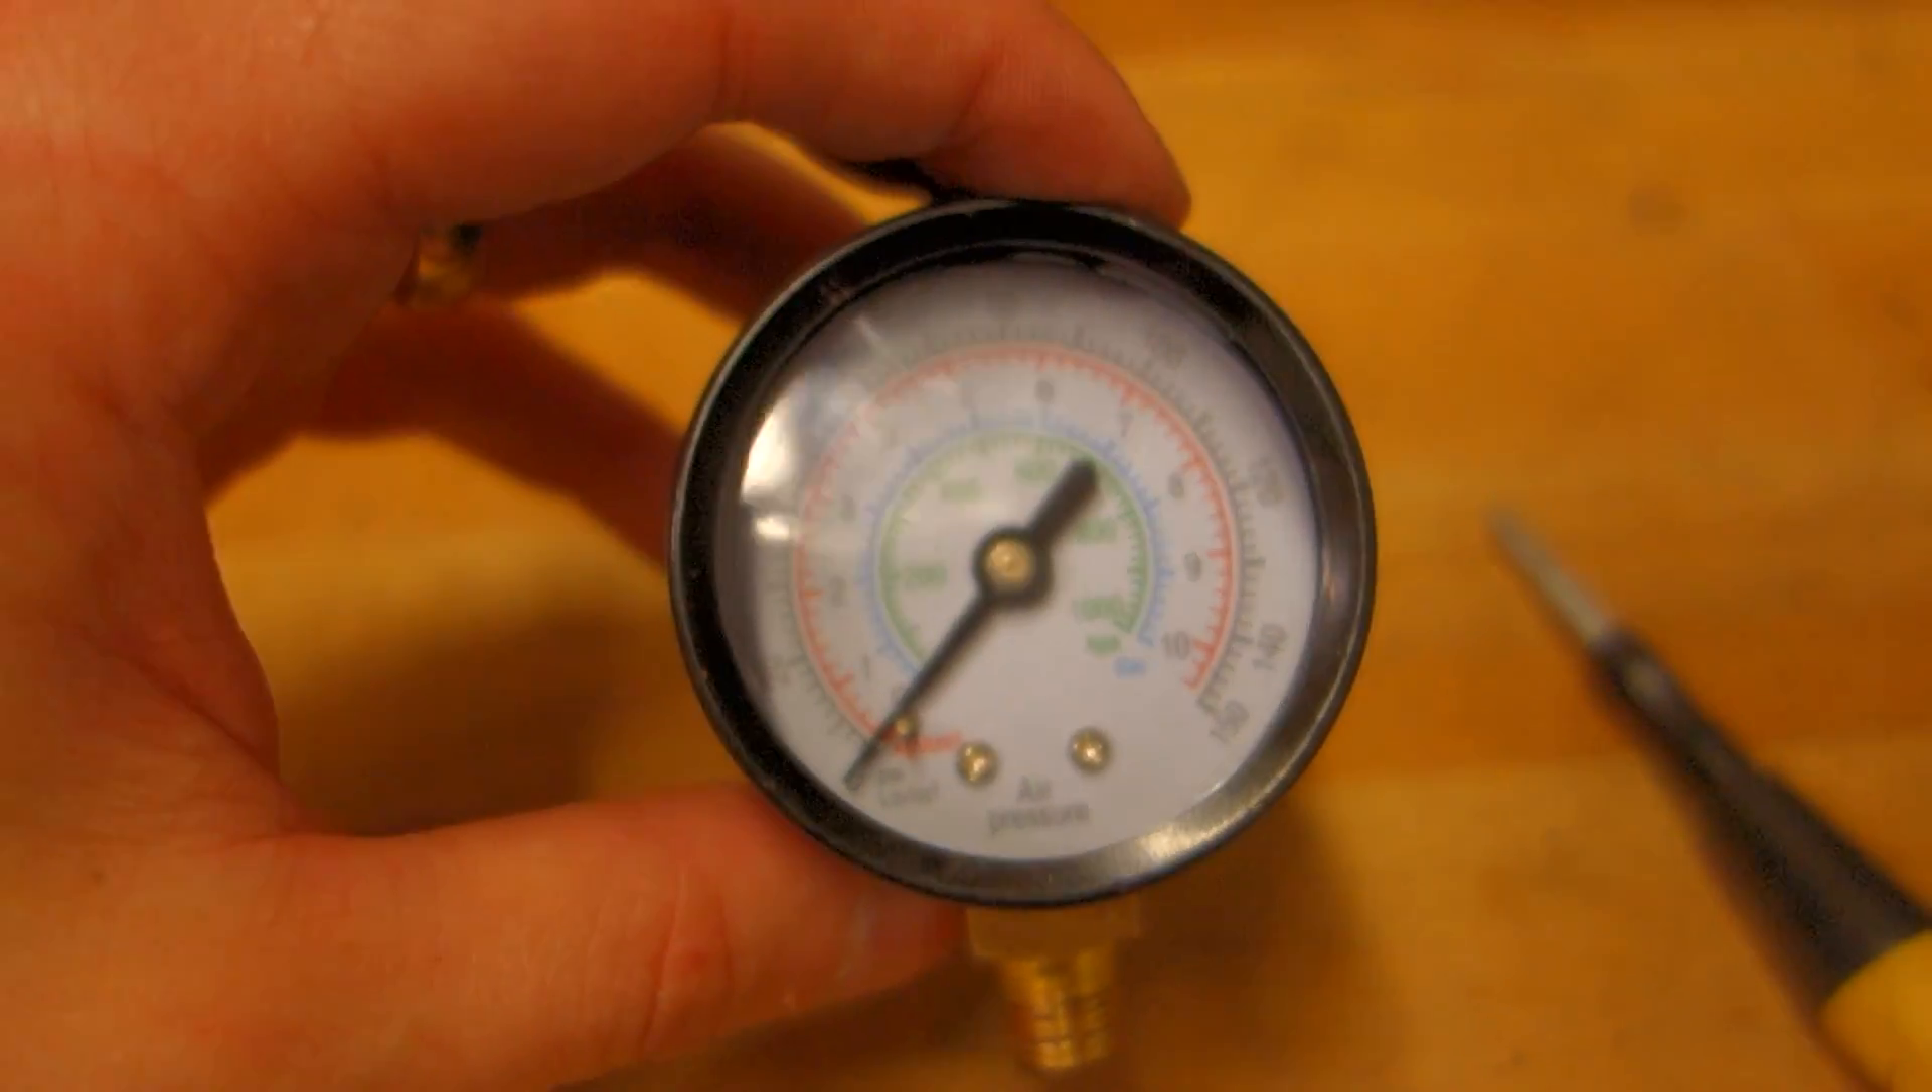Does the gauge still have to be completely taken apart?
Yes.